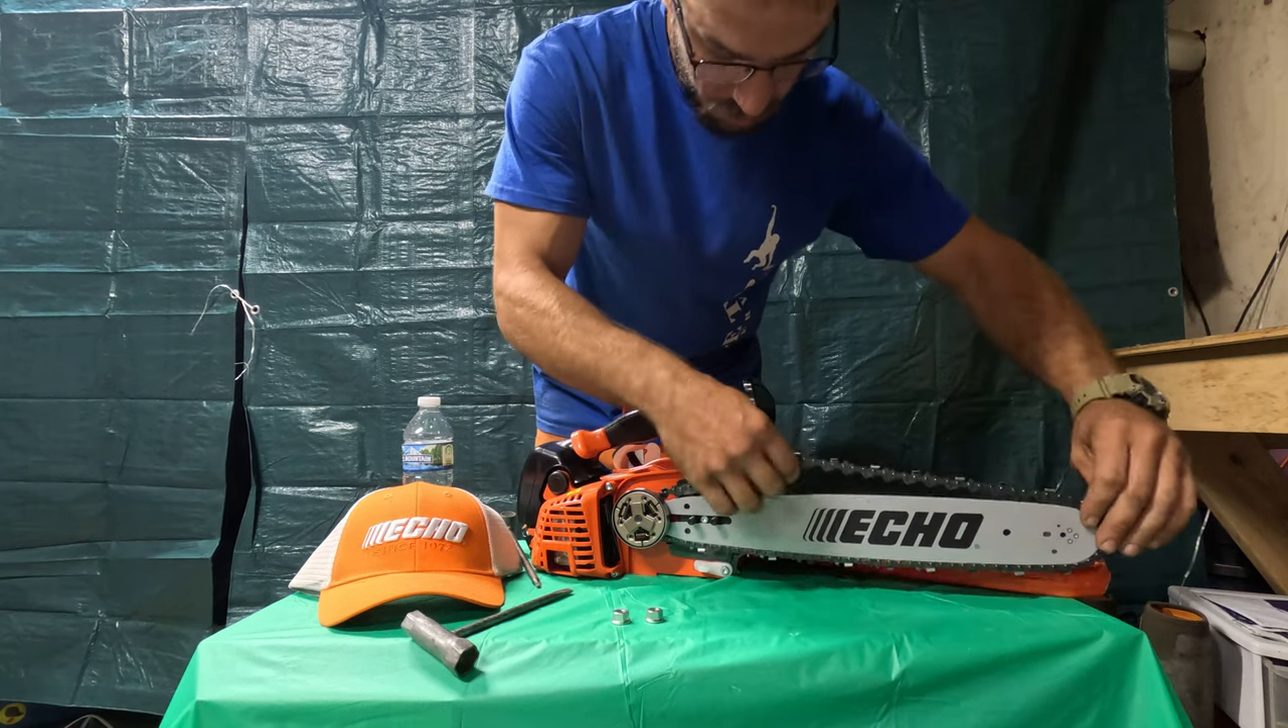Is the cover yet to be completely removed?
No.